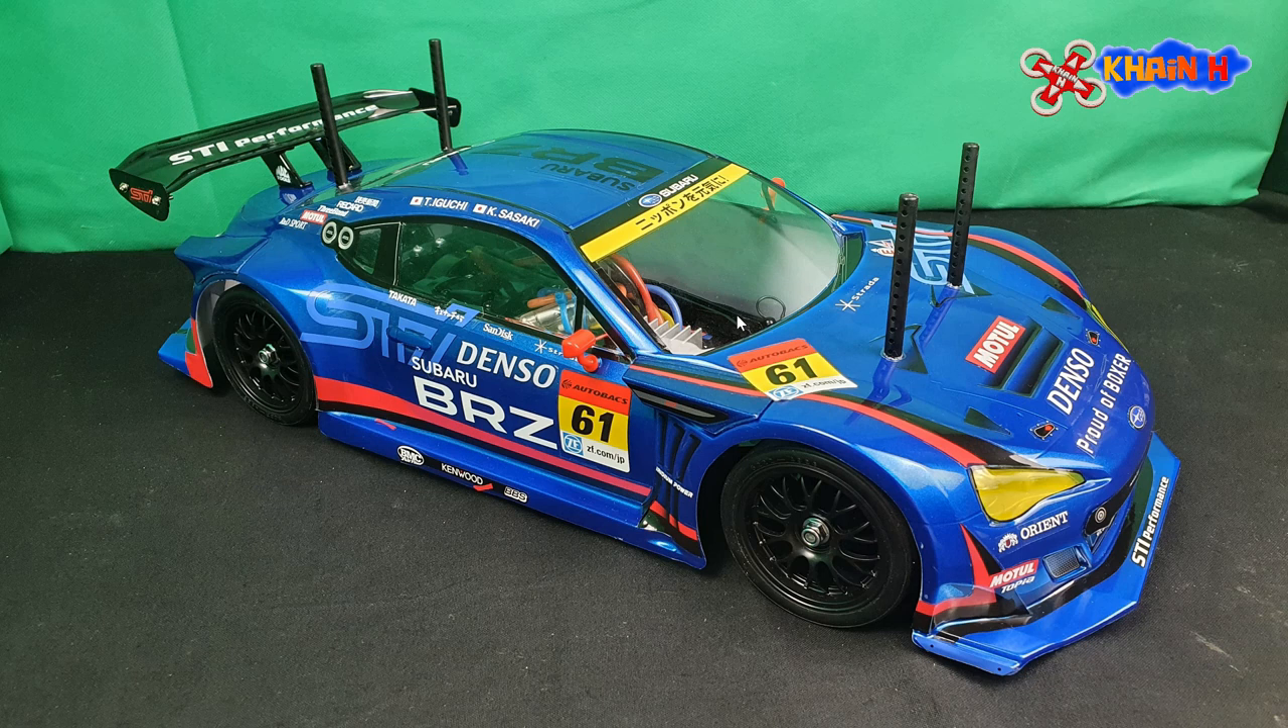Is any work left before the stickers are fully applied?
No.